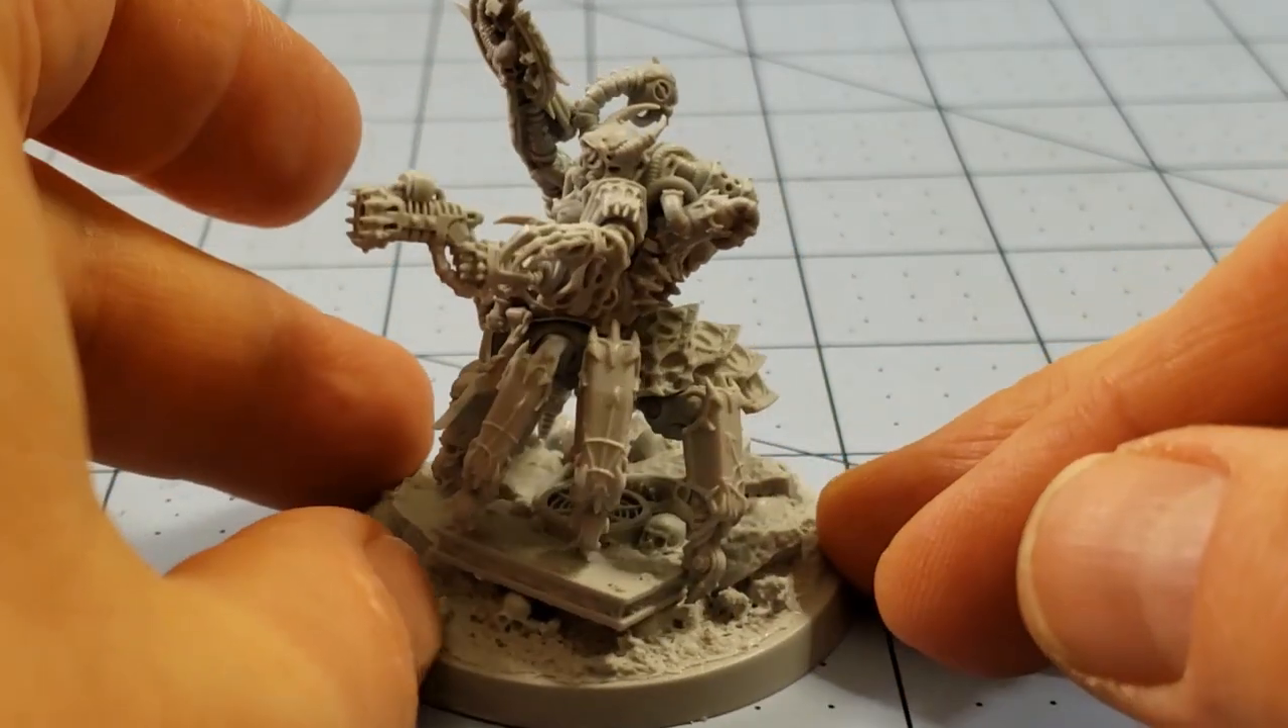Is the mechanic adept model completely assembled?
Yes.